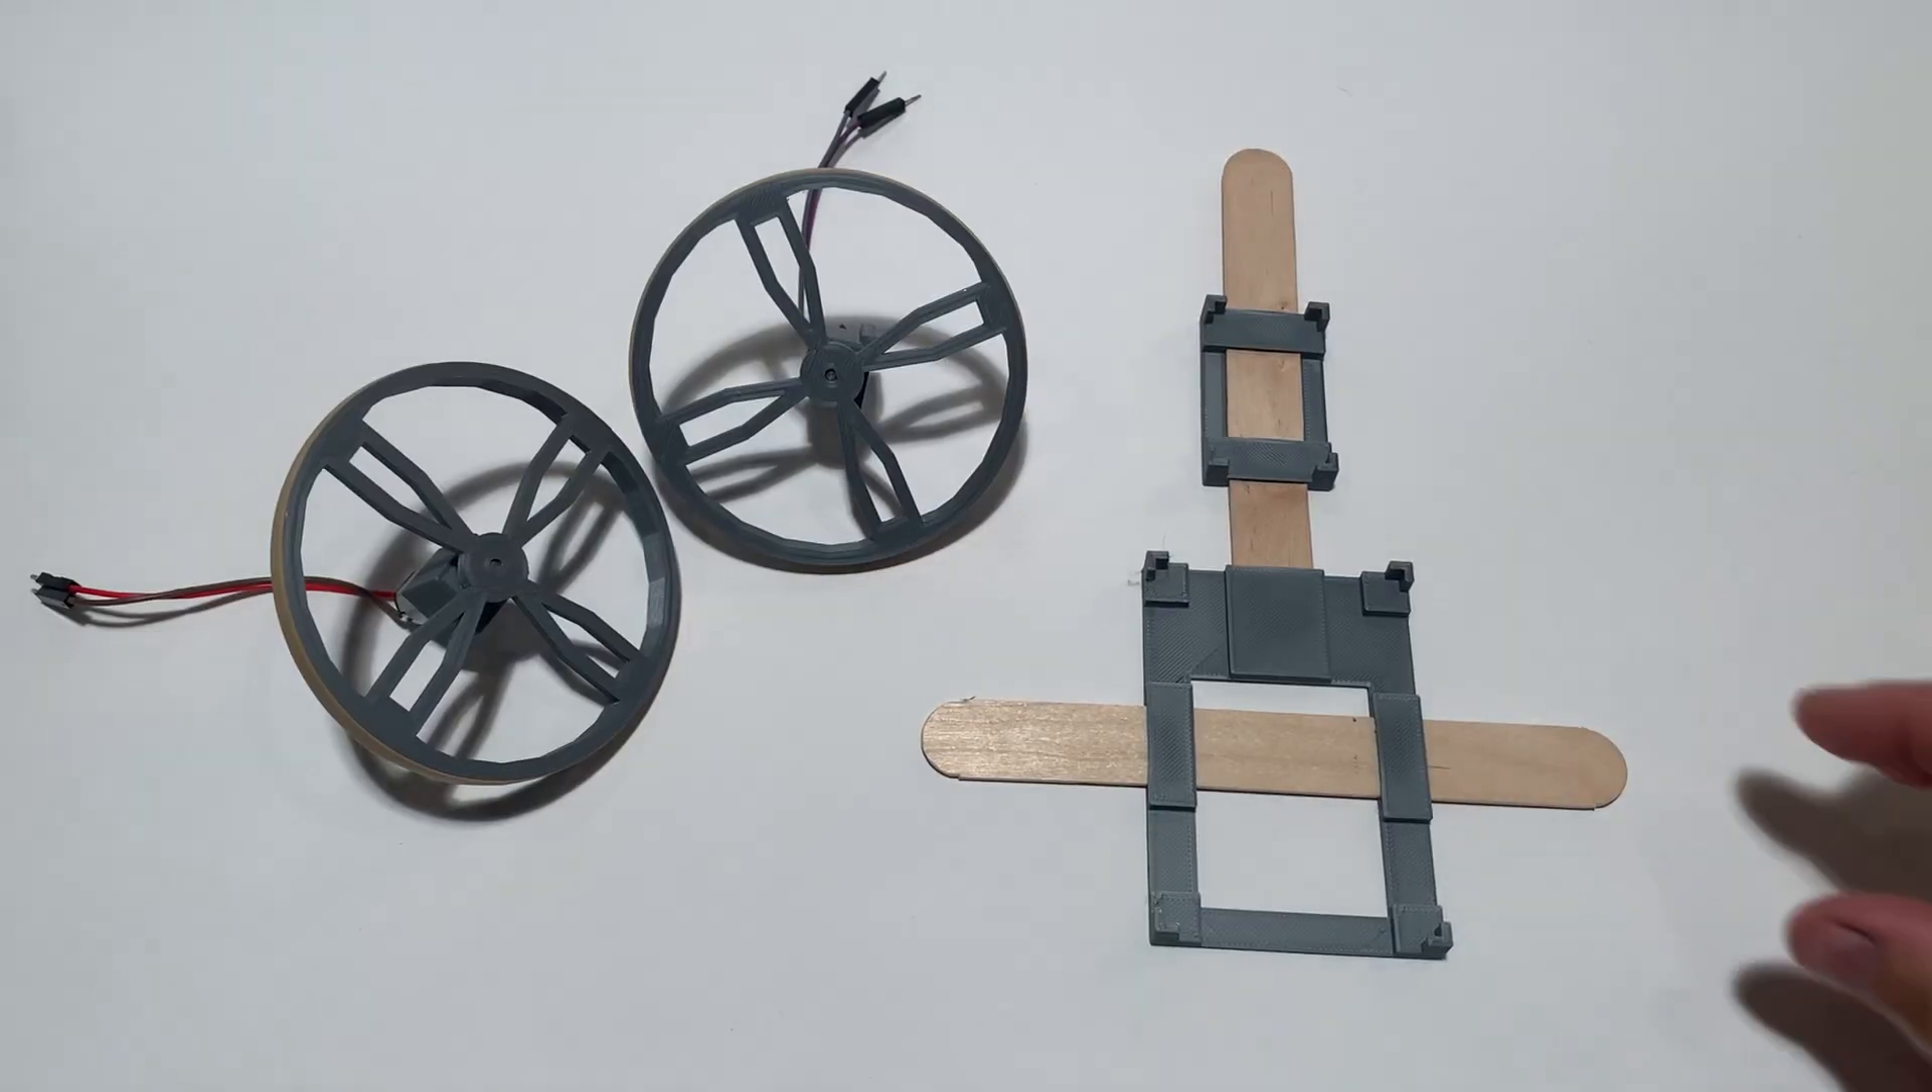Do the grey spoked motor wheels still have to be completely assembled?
No.